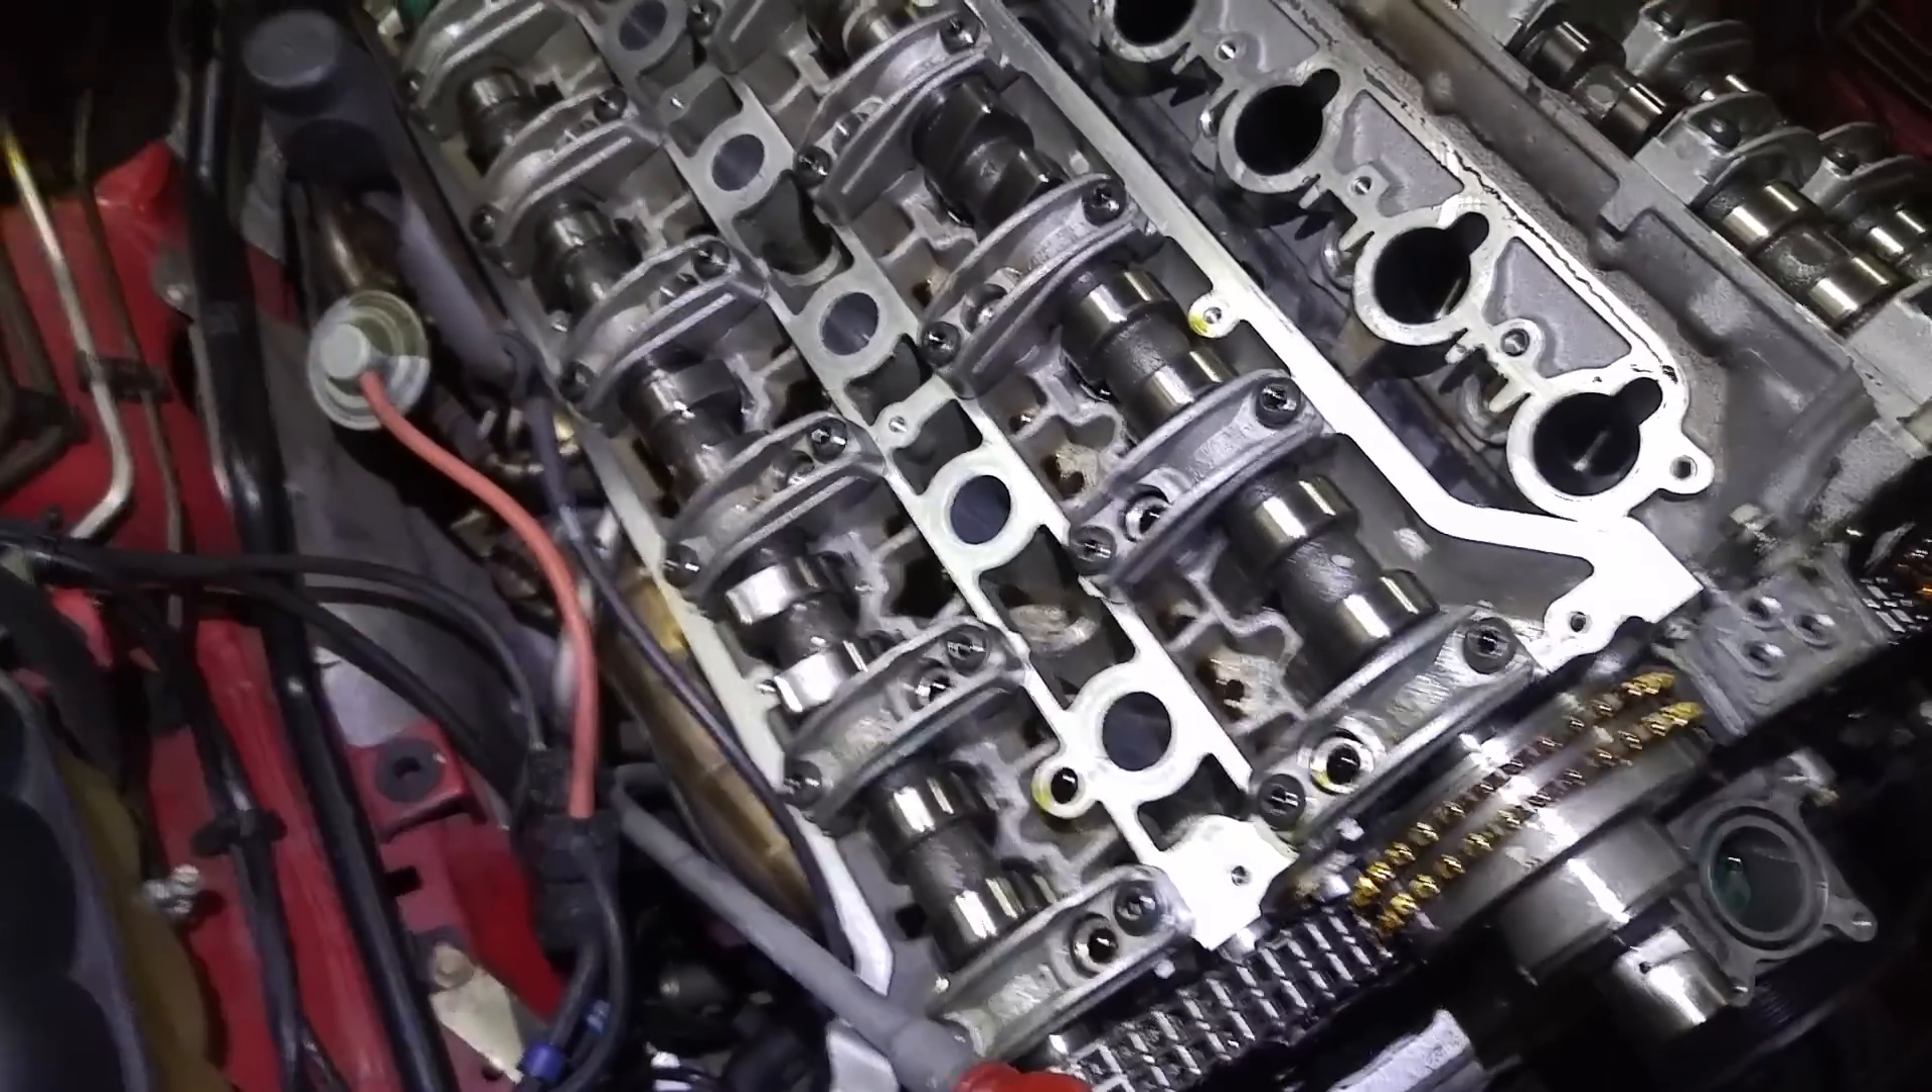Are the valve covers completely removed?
Yes.